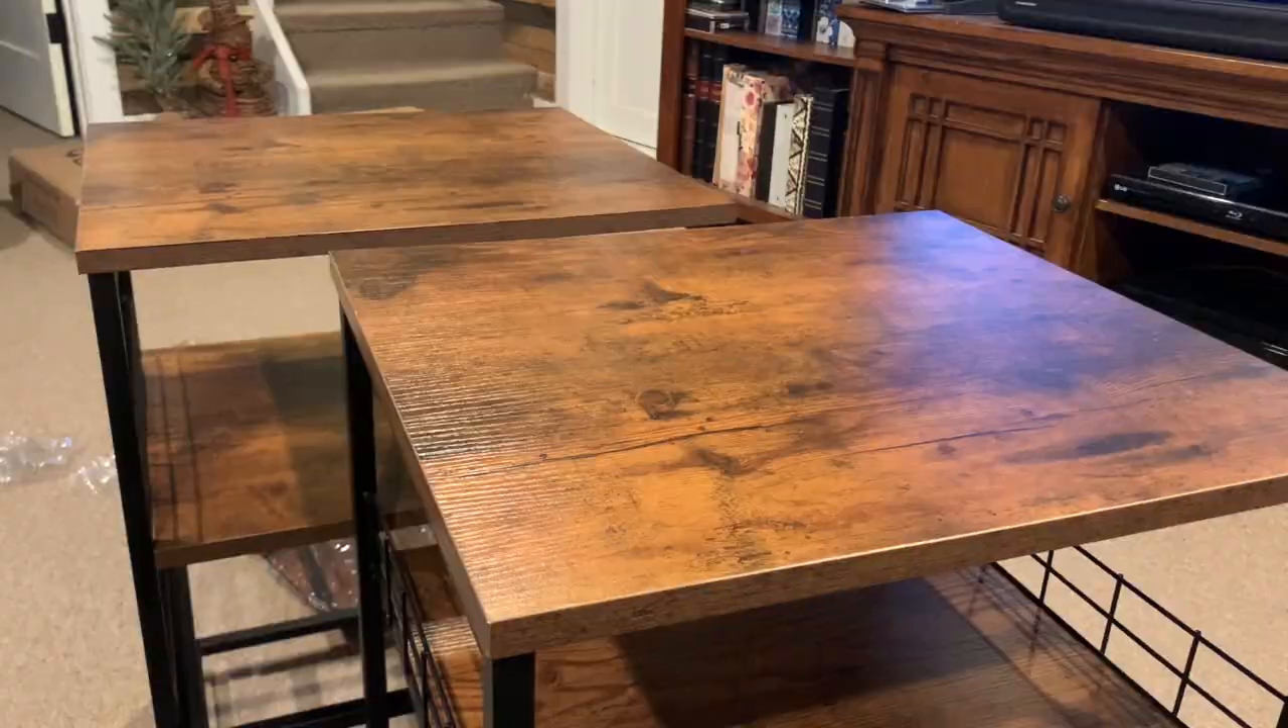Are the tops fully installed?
Yes.